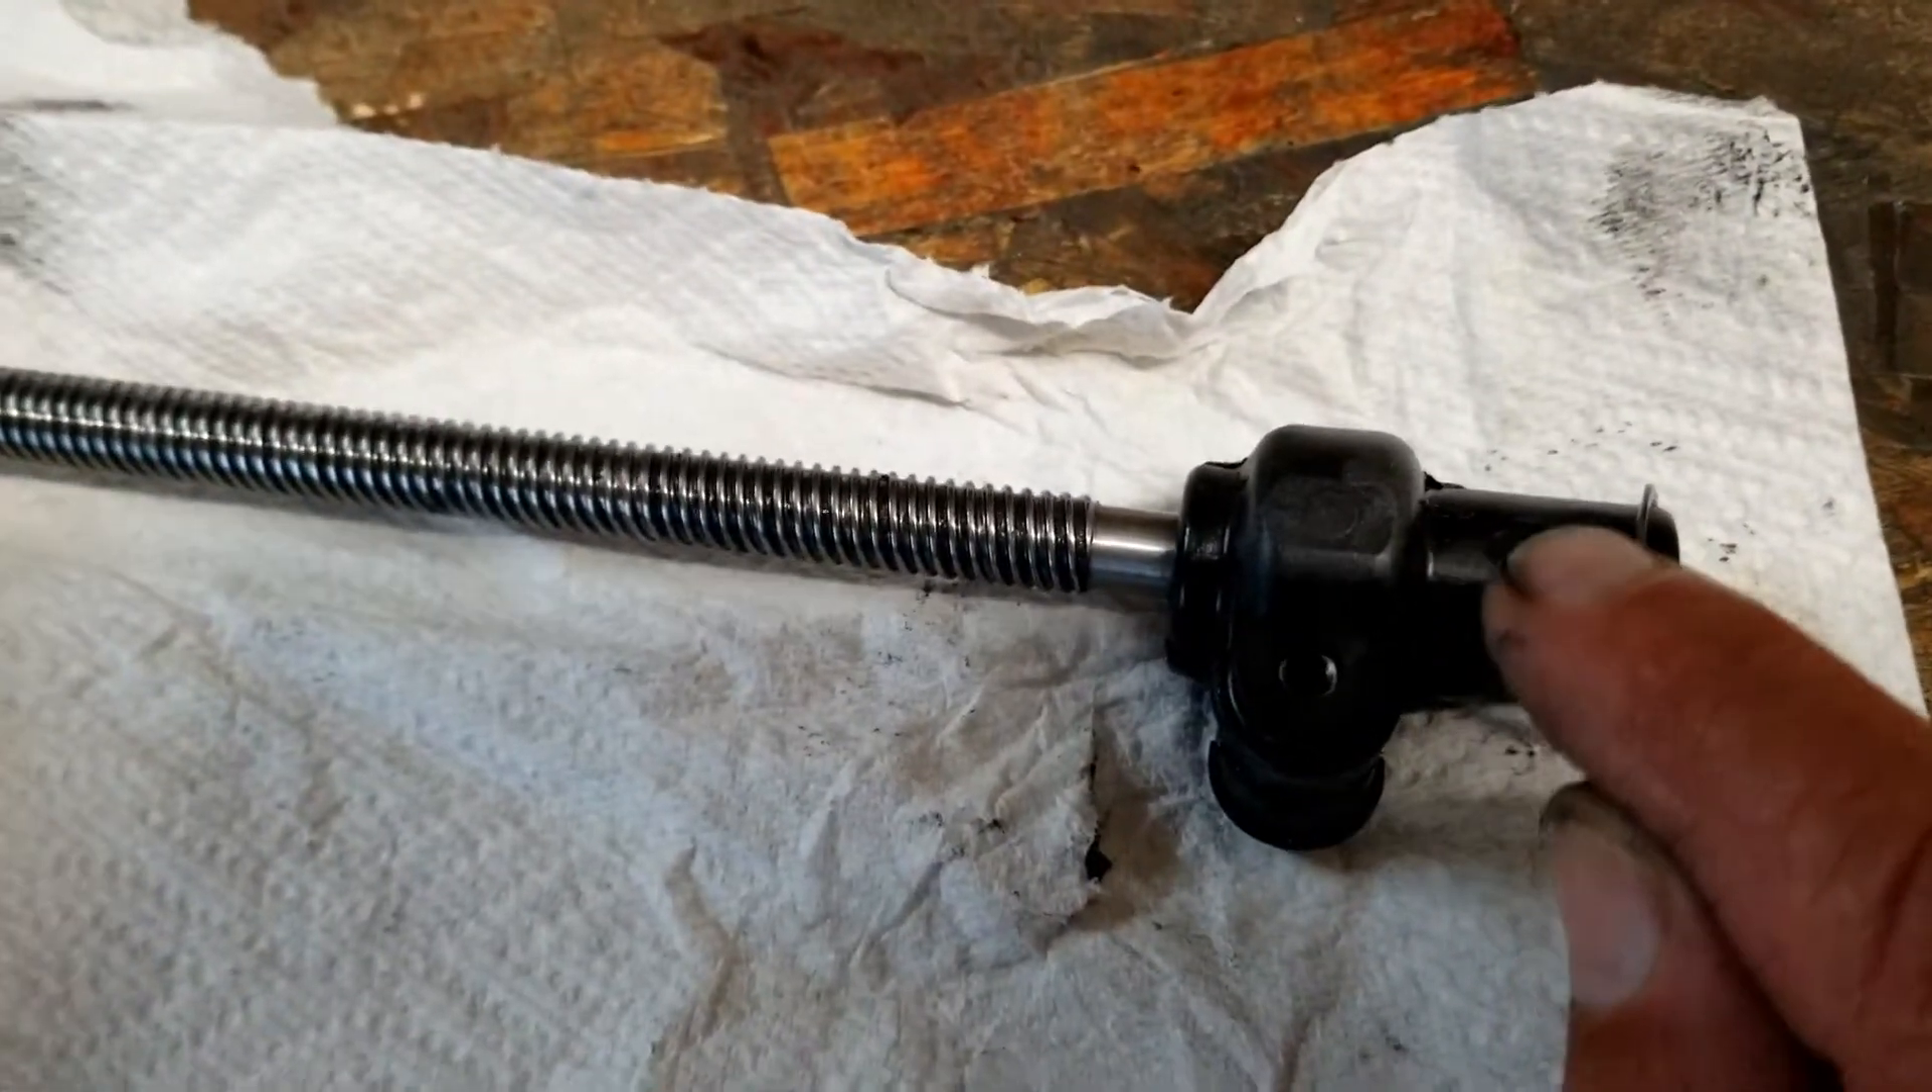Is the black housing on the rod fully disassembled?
No.